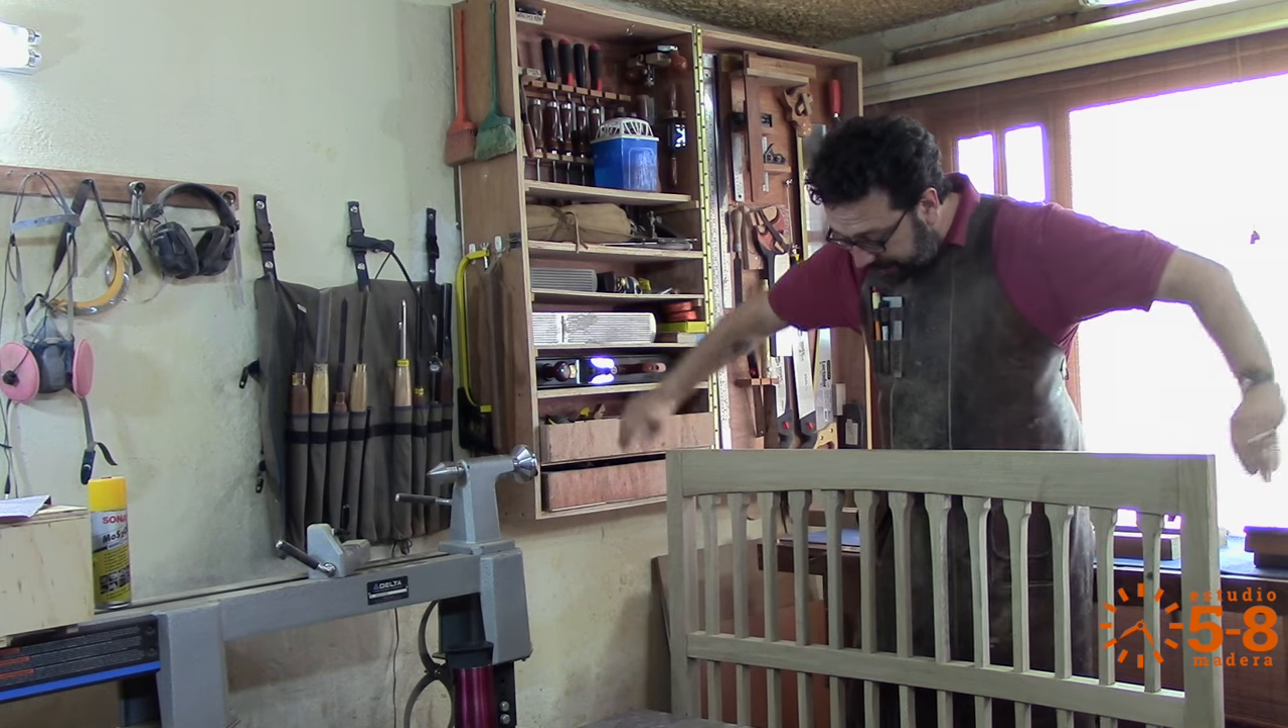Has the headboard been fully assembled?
Yes.